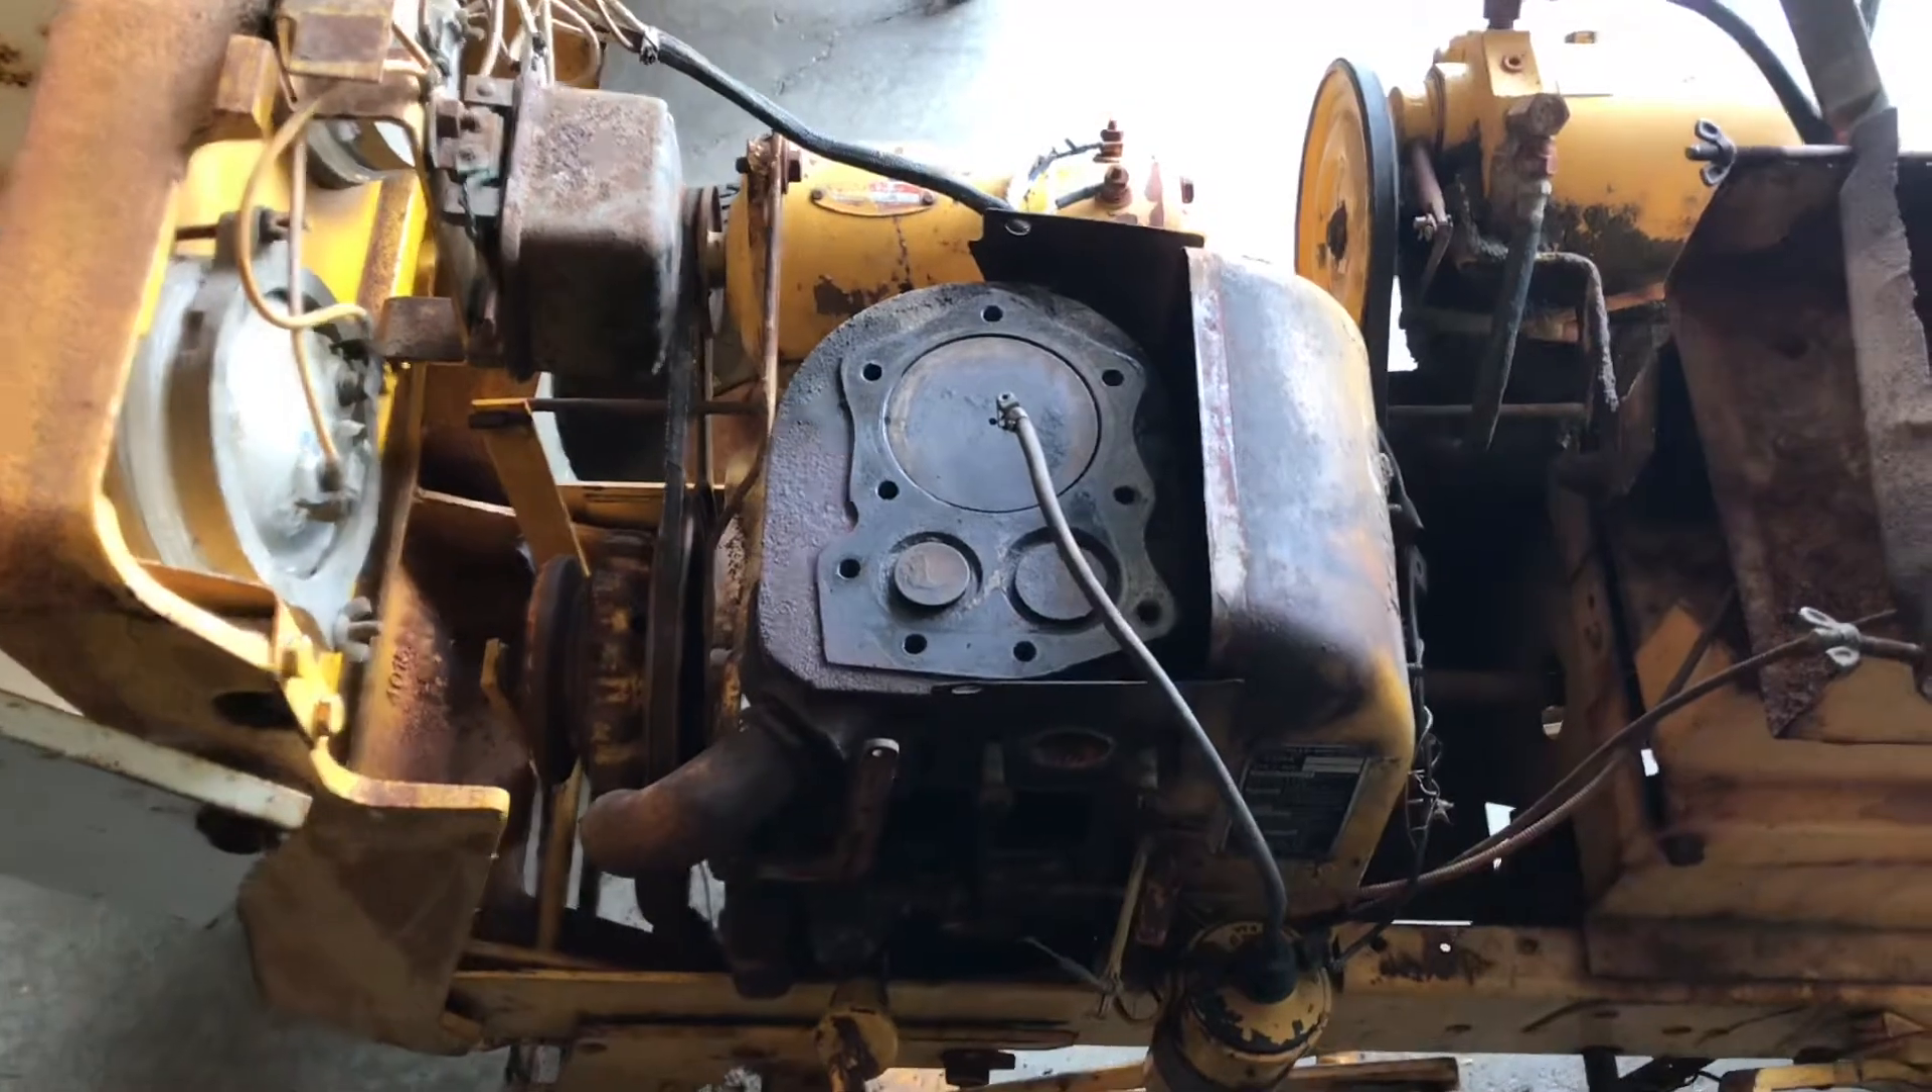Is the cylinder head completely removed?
Yes.